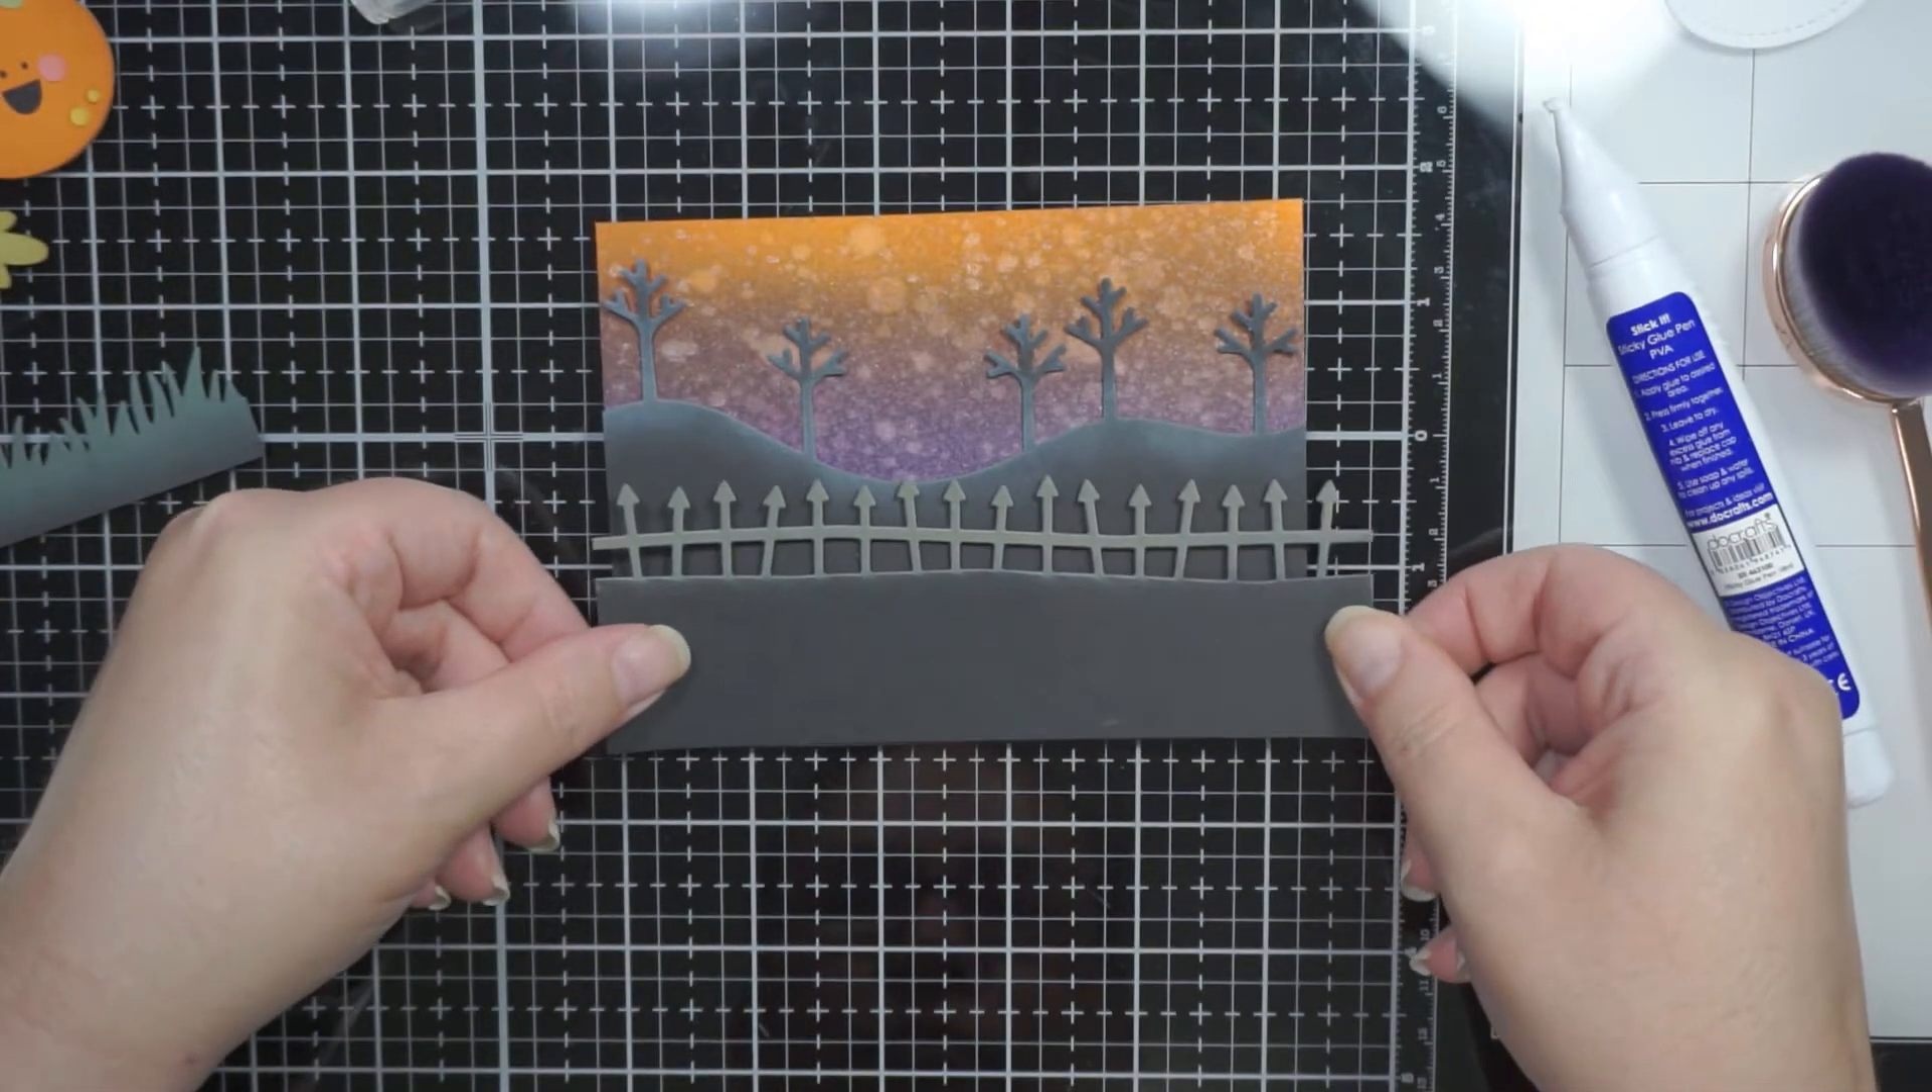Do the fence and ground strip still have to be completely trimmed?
Yes.